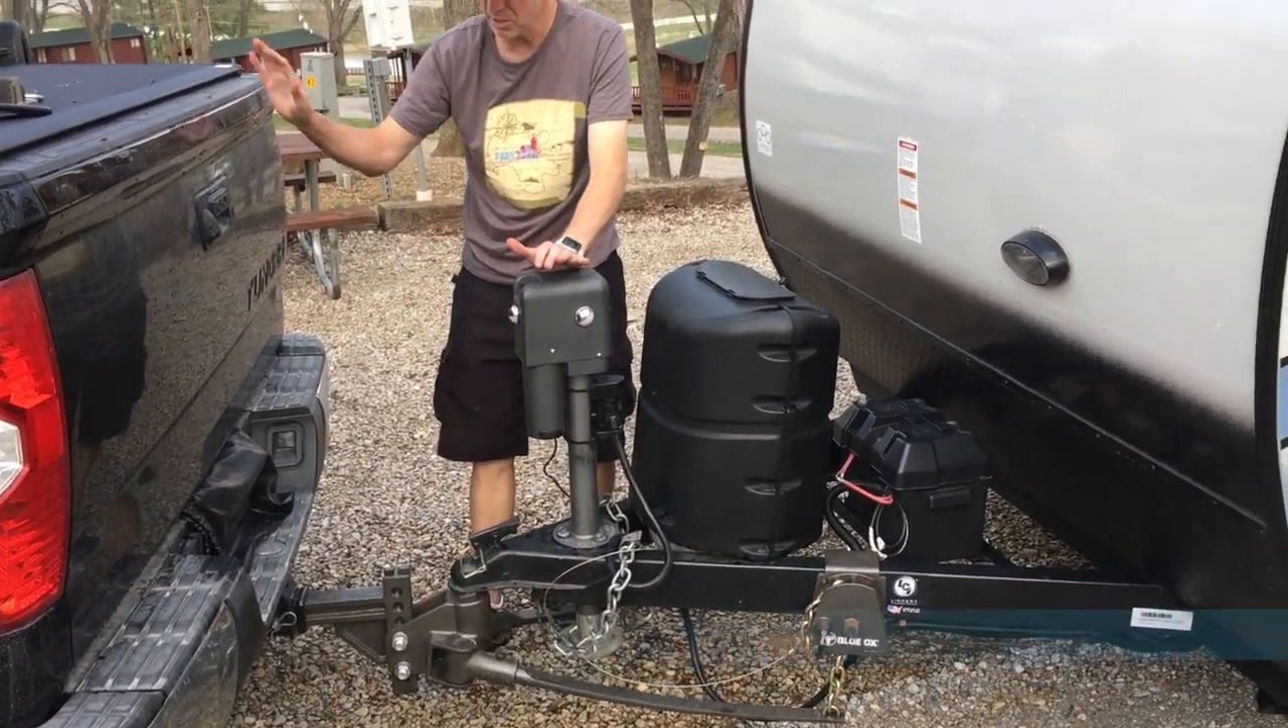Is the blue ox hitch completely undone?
No.